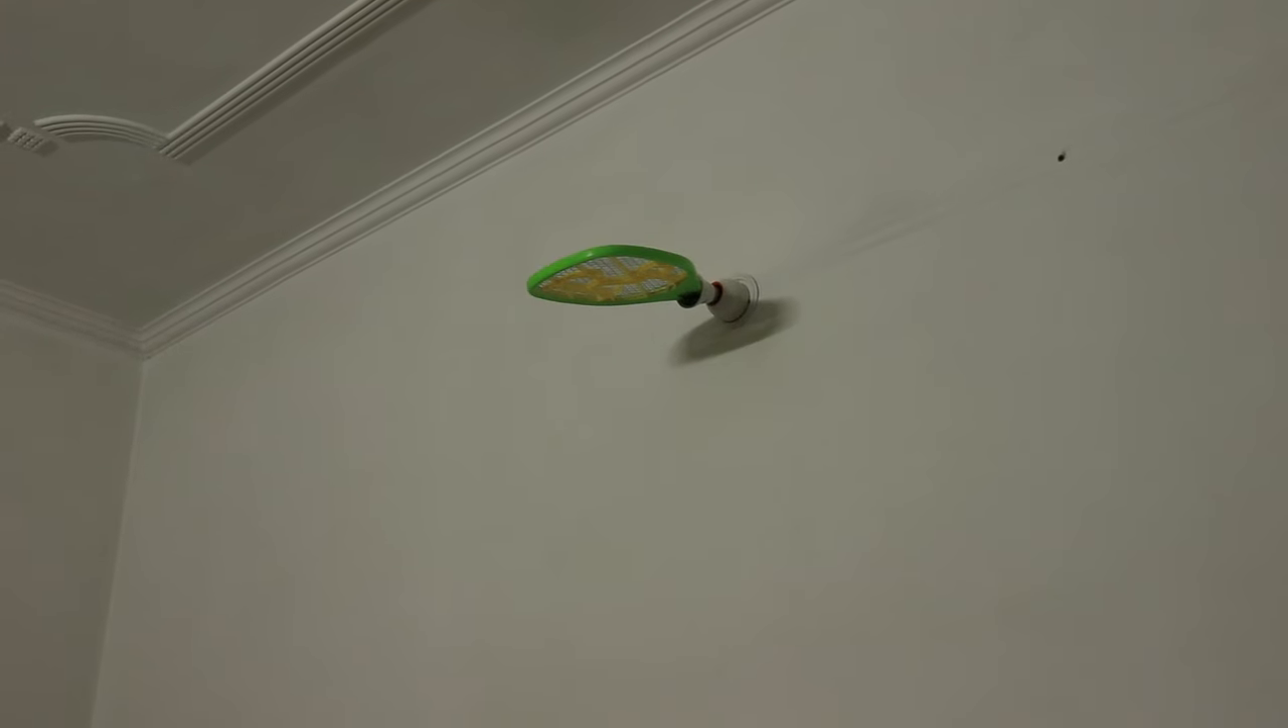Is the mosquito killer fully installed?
Yes.